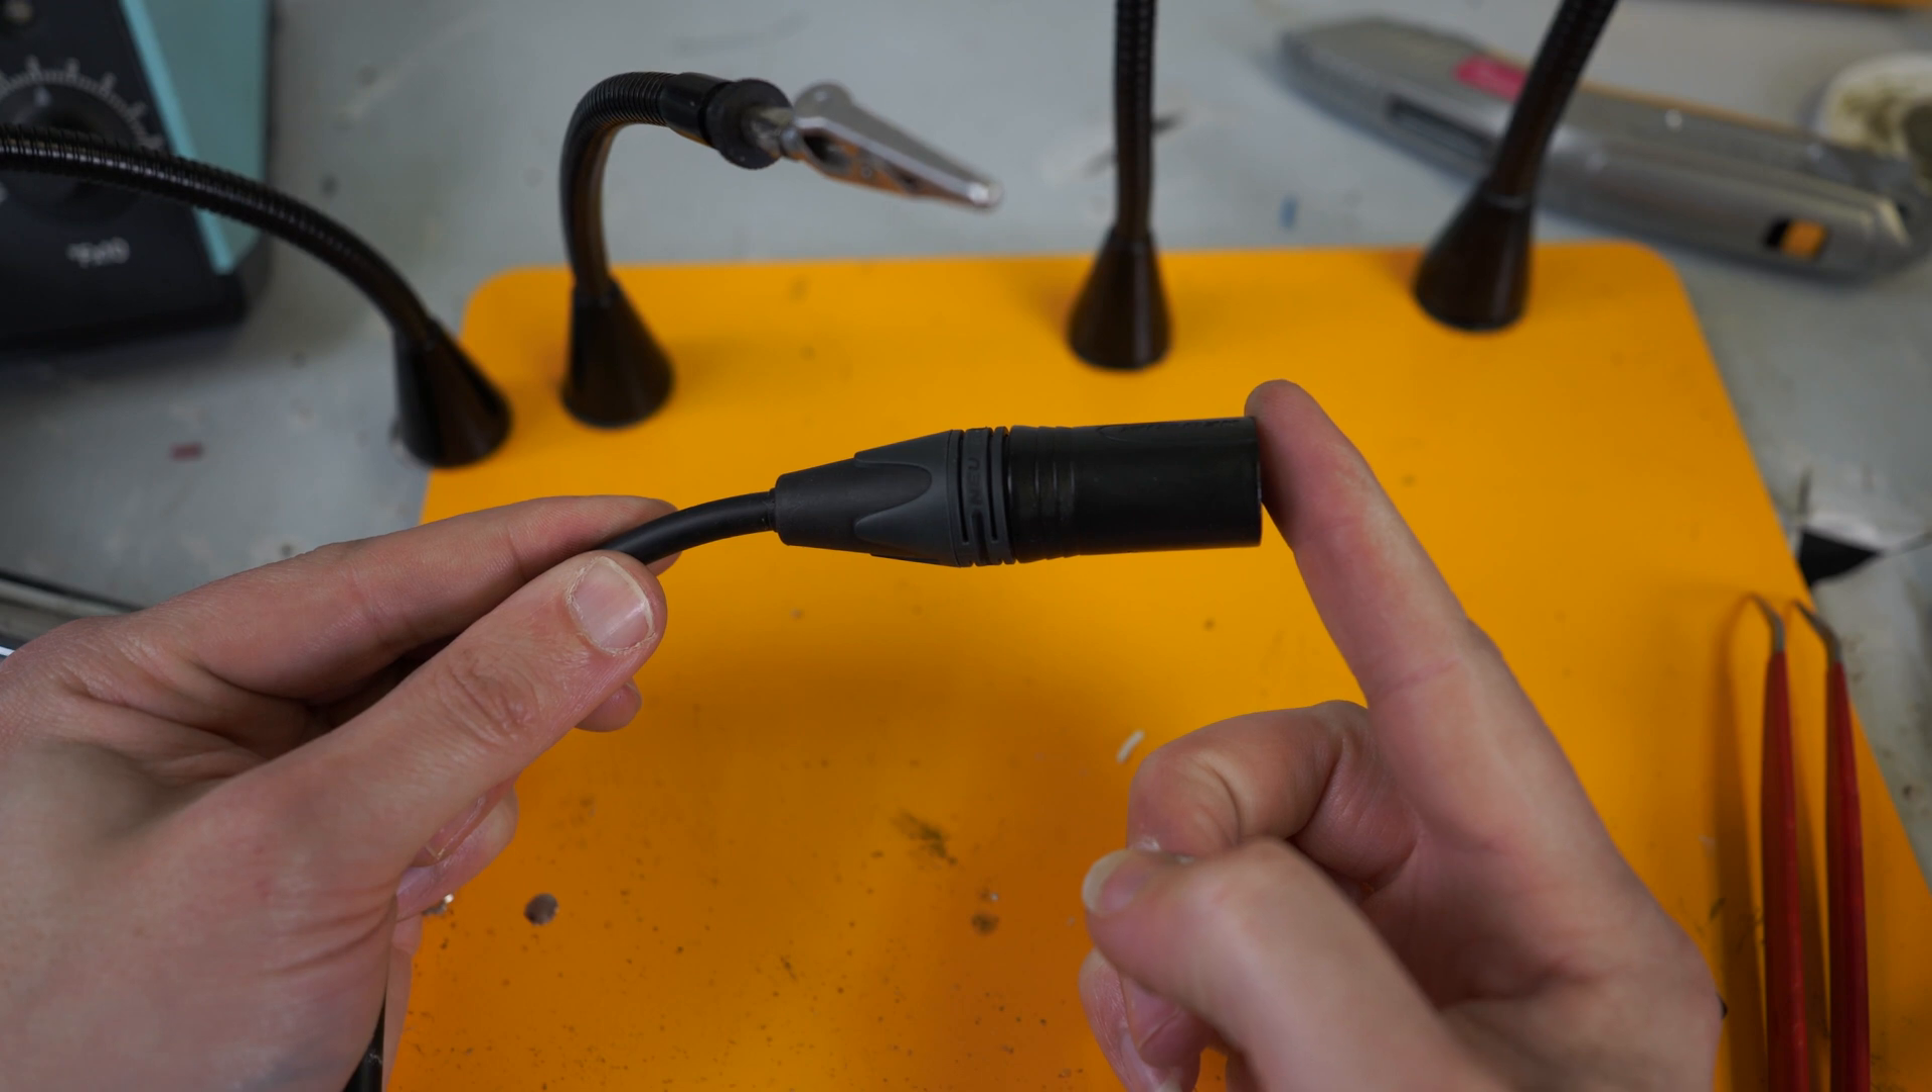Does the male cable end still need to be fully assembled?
No.